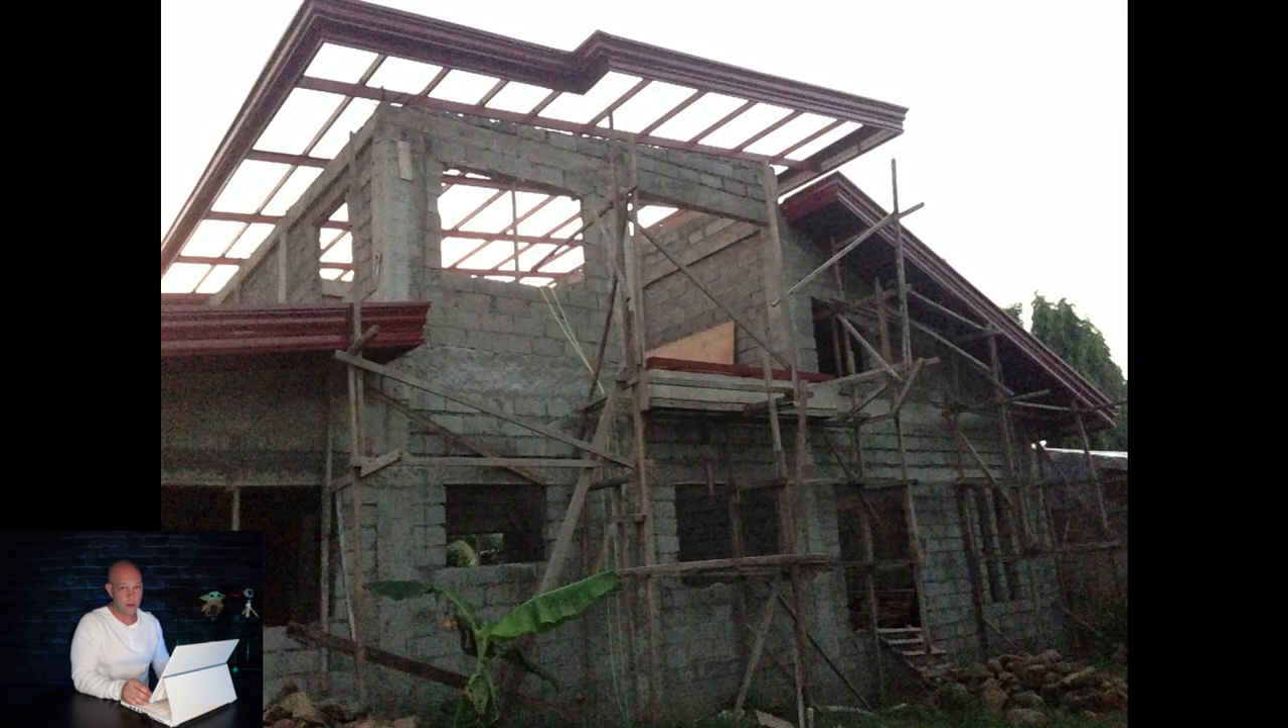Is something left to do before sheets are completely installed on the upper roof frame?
Yes.